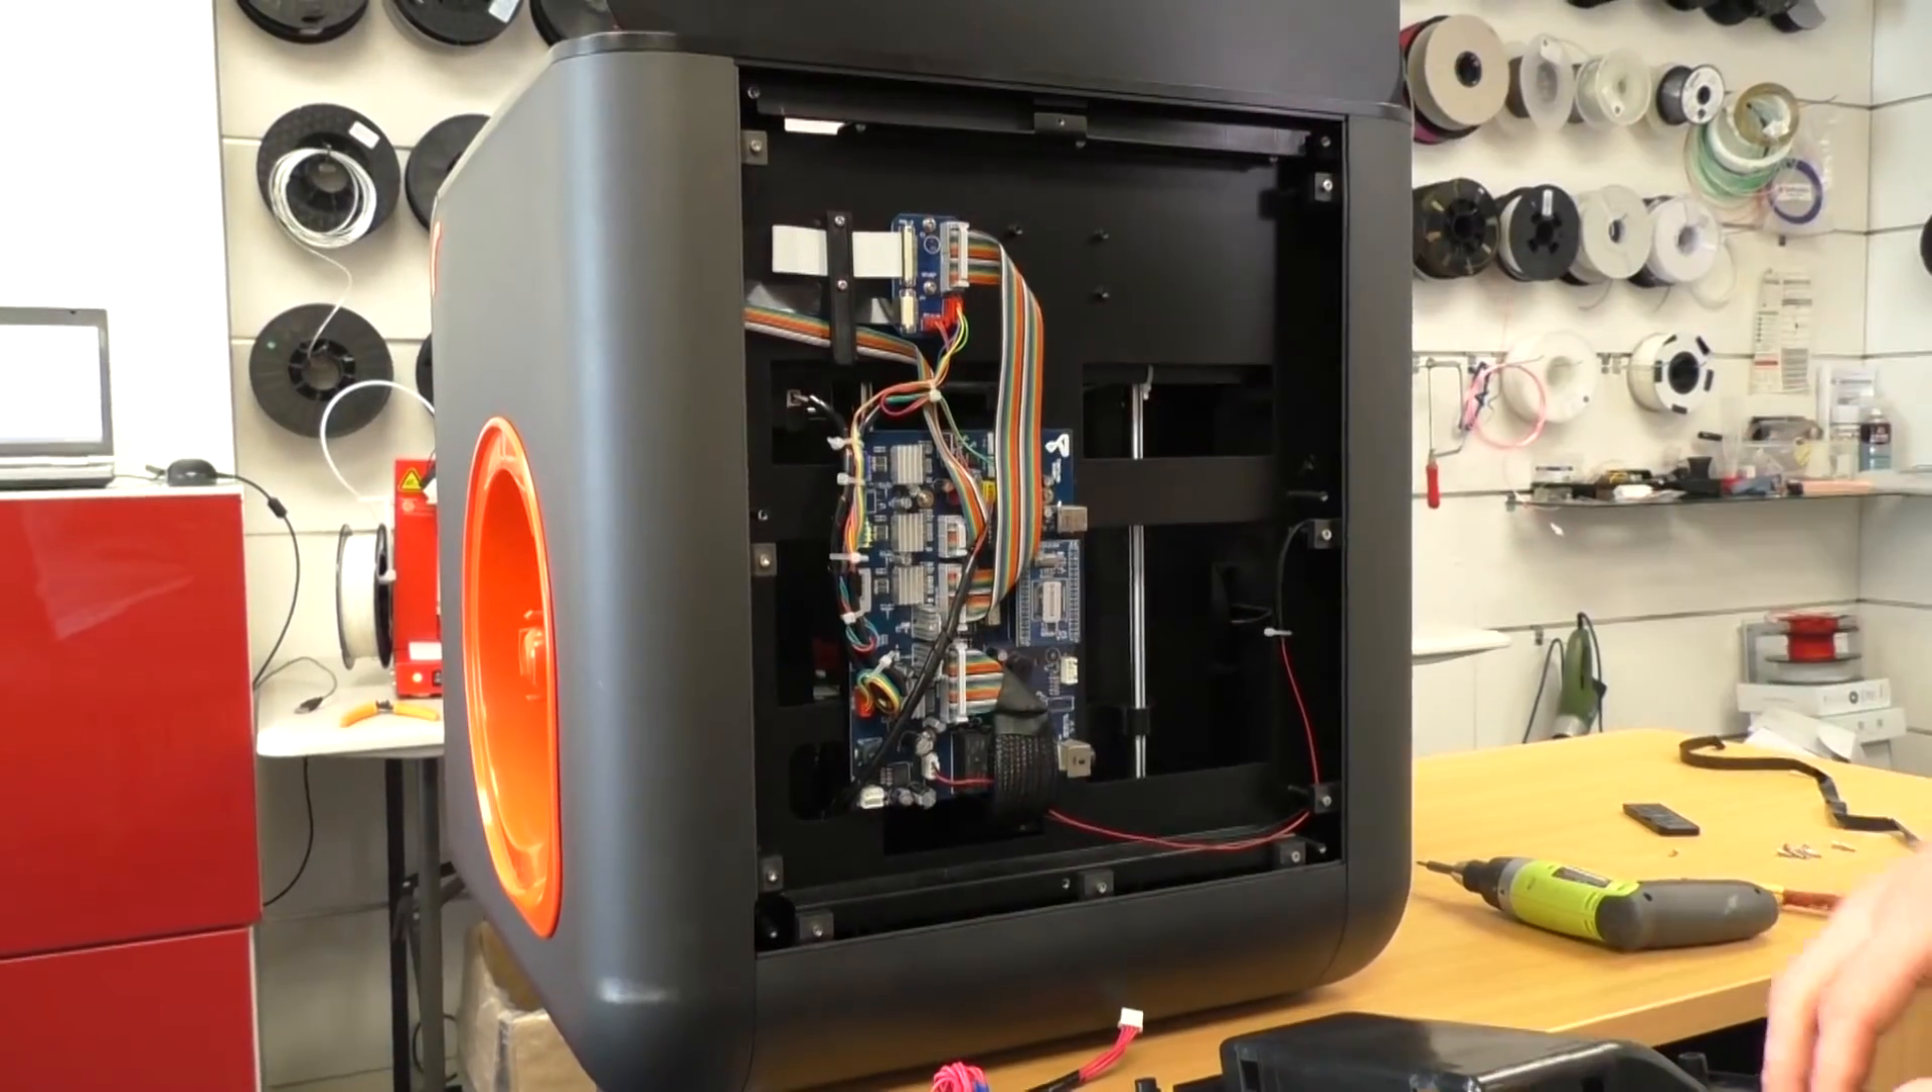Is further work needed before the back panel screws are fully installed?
Yes.